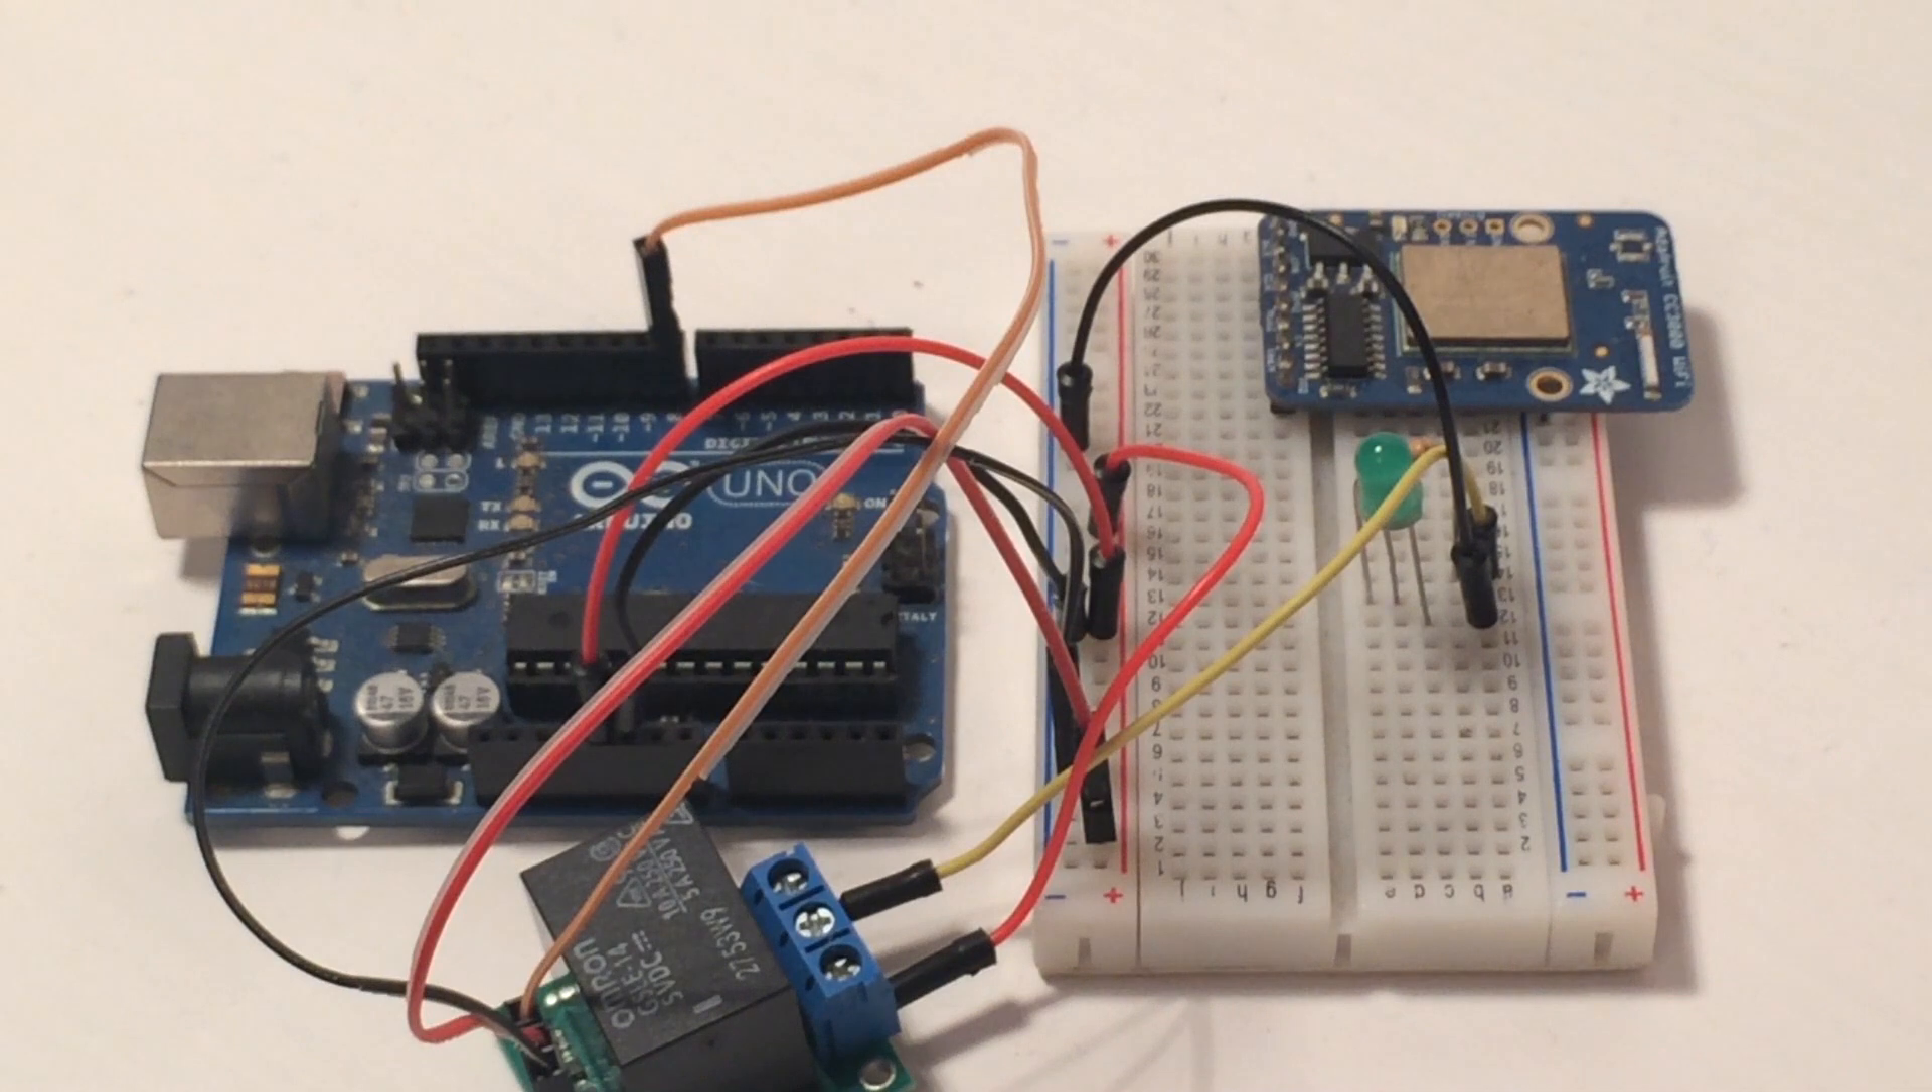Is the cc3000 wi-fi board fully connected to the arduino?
No.